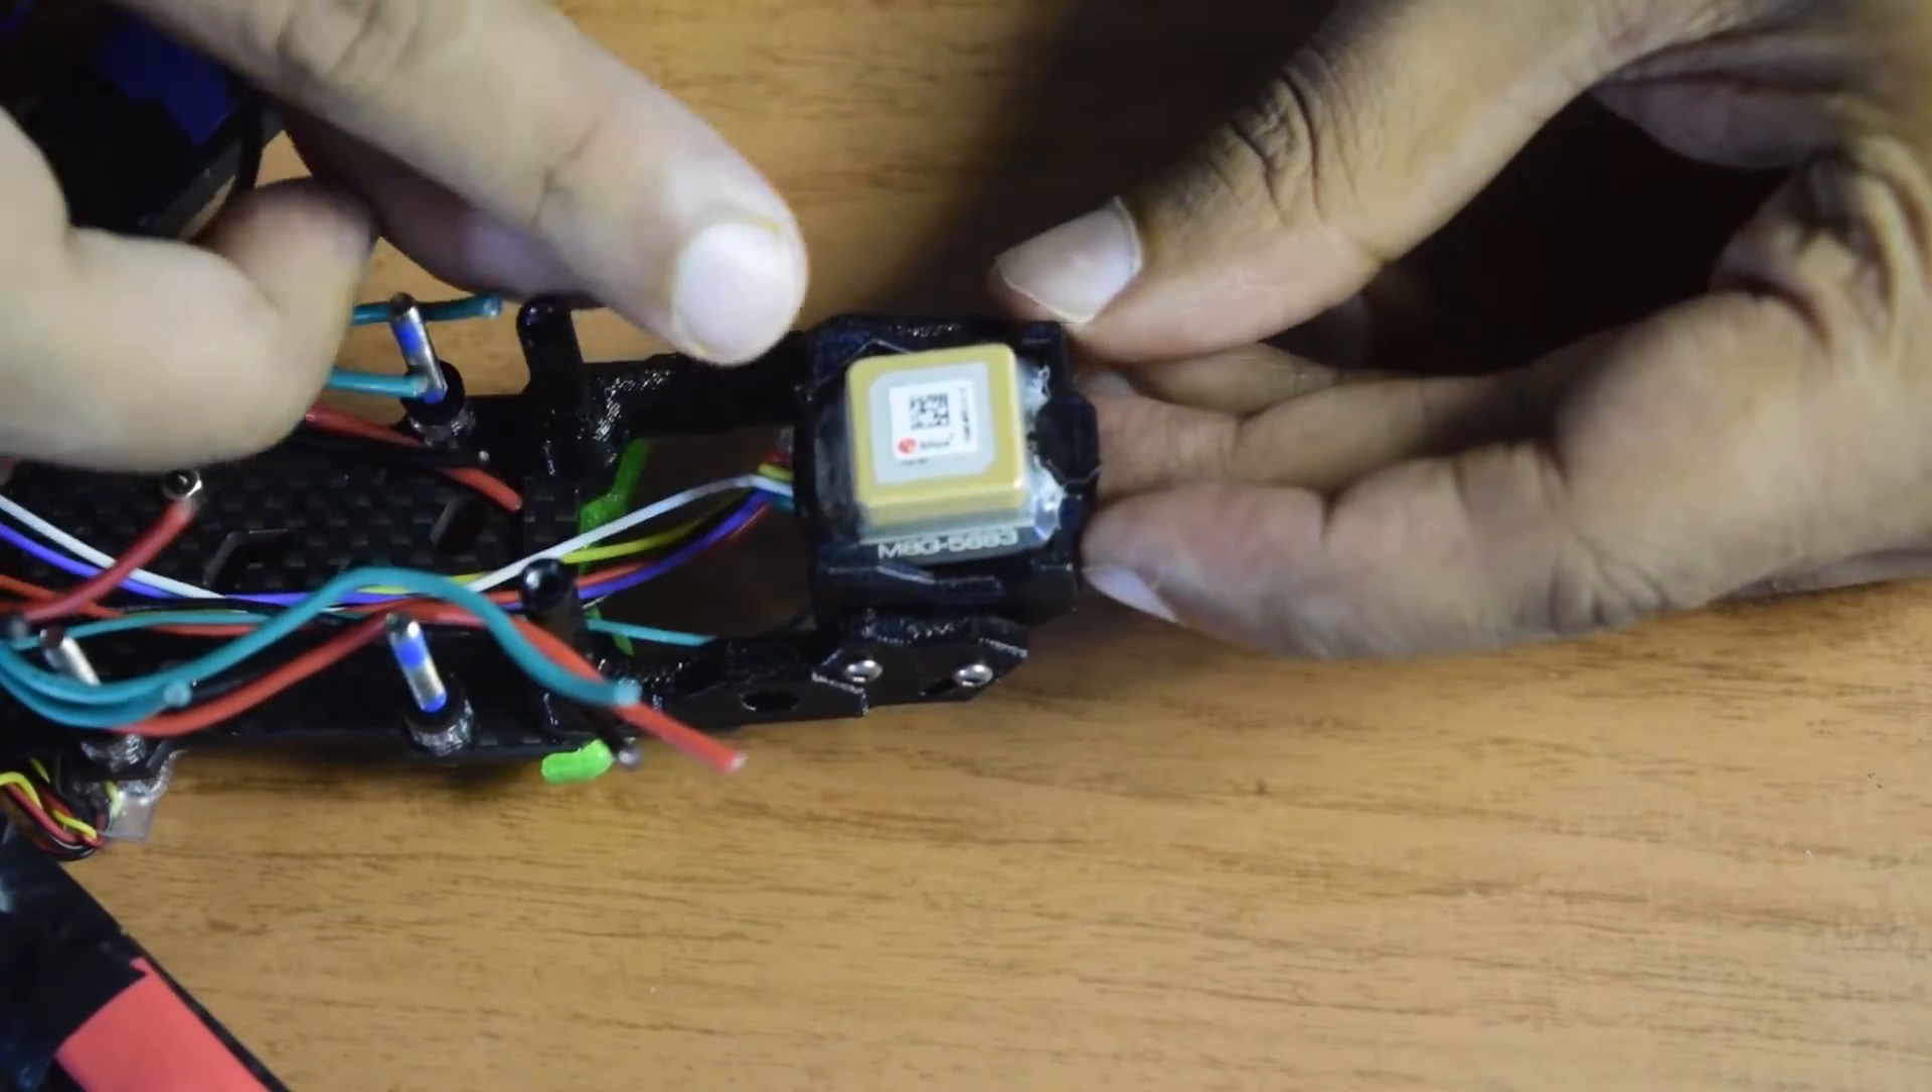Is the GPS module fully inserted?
Yes.